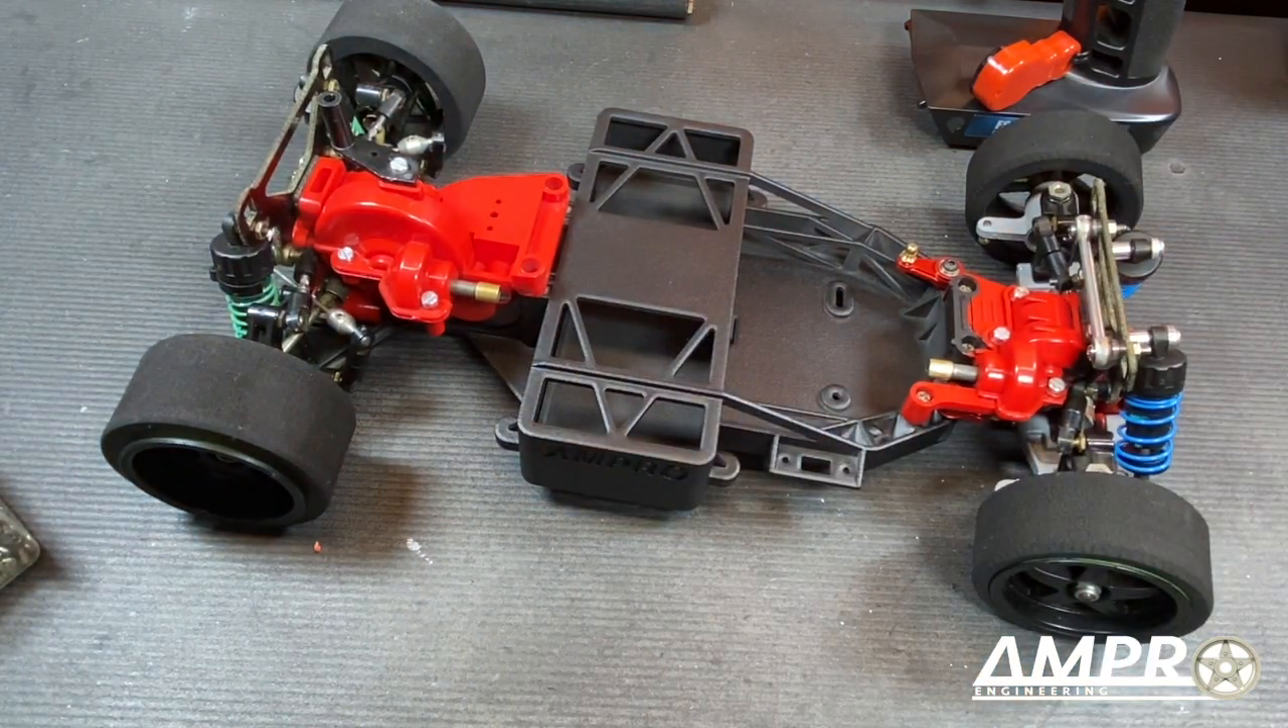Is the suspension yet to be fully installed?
No.